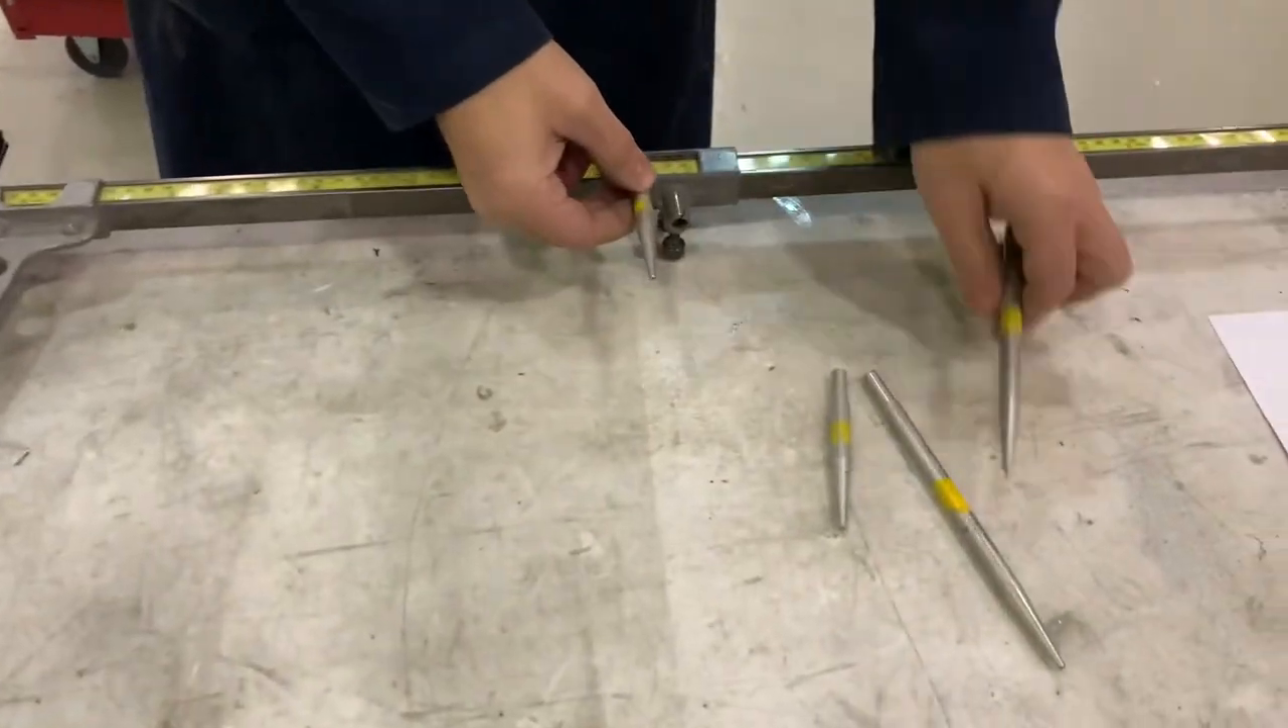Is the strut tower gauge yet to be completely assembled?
Yes.